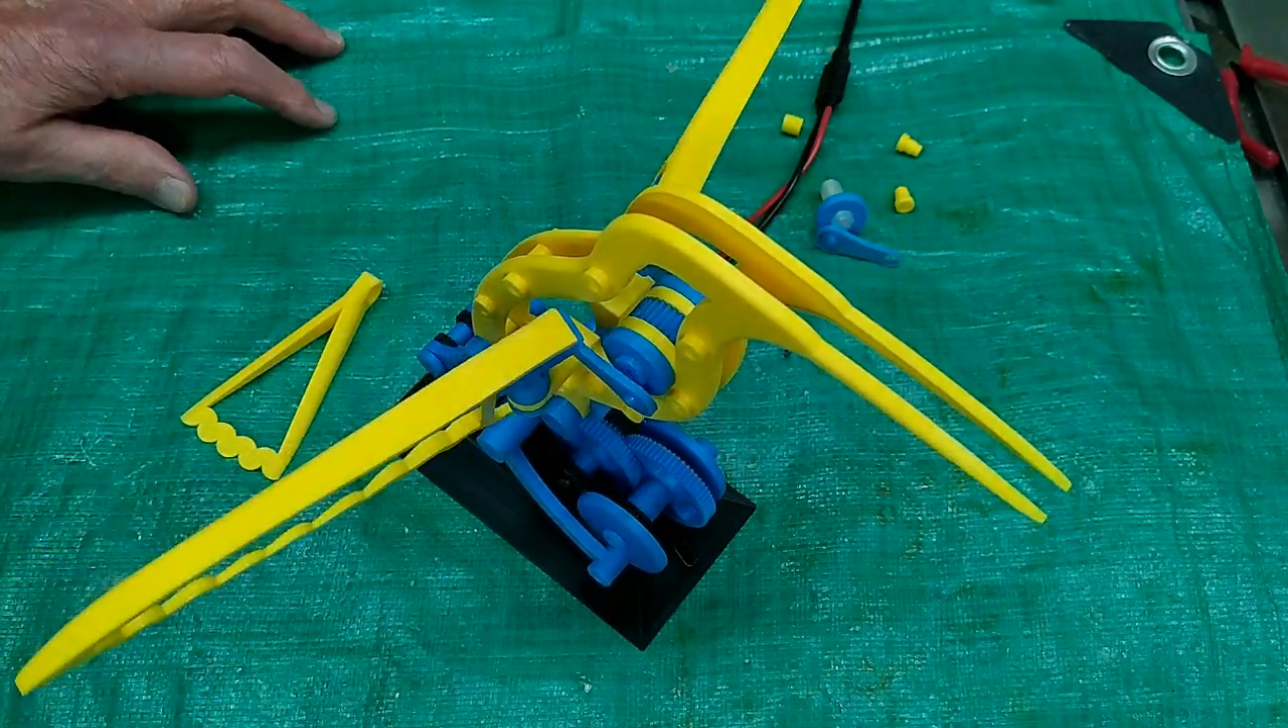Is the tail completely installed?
No.